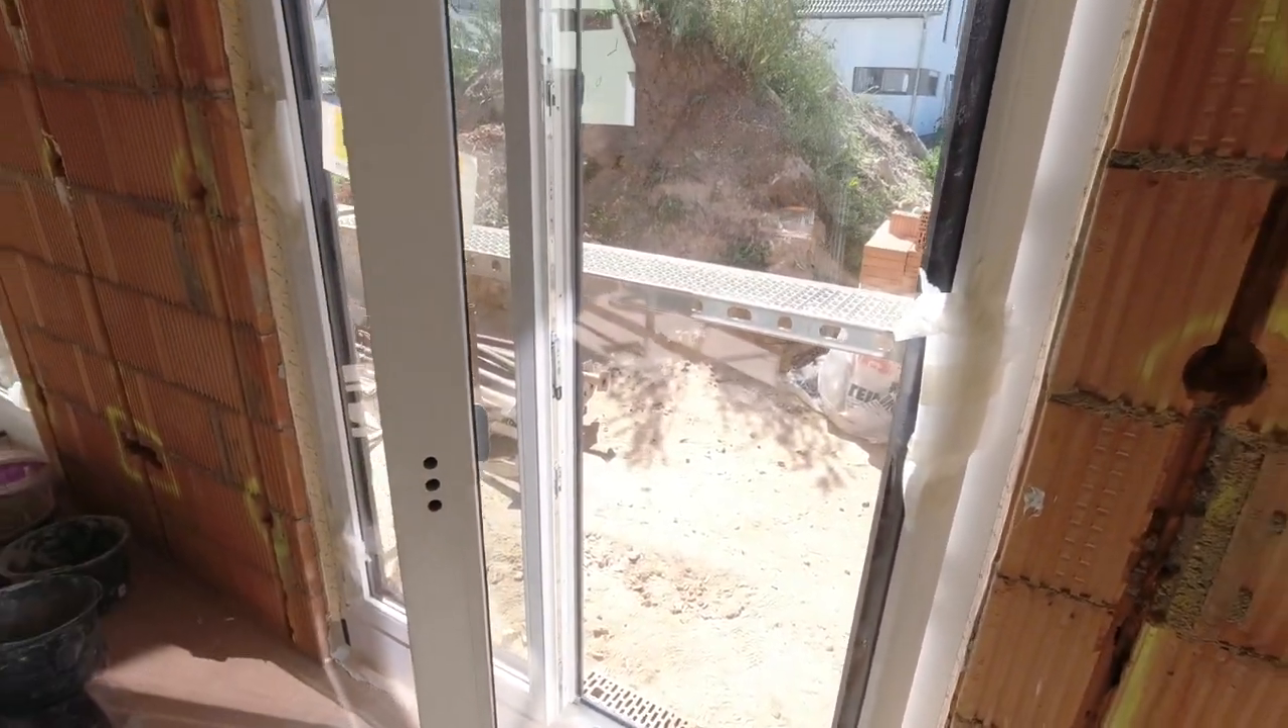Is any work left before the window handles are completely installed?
Yes.